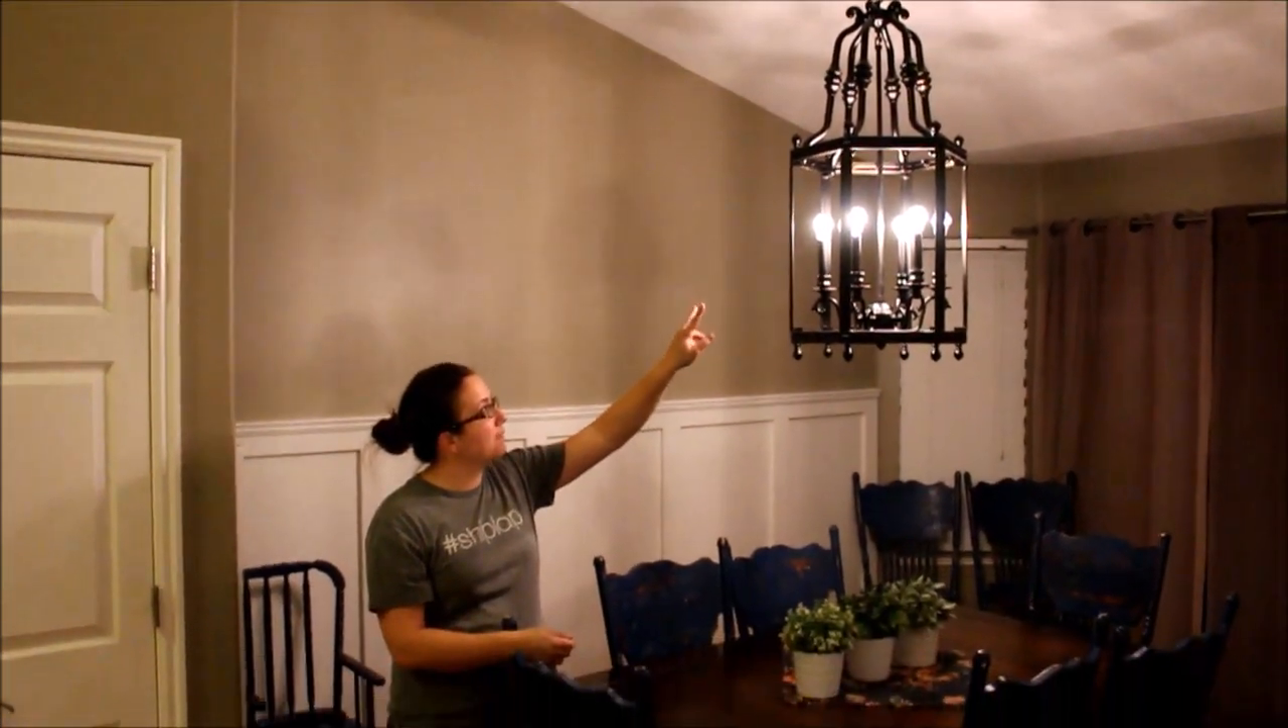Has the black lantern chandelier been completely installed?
Yes.